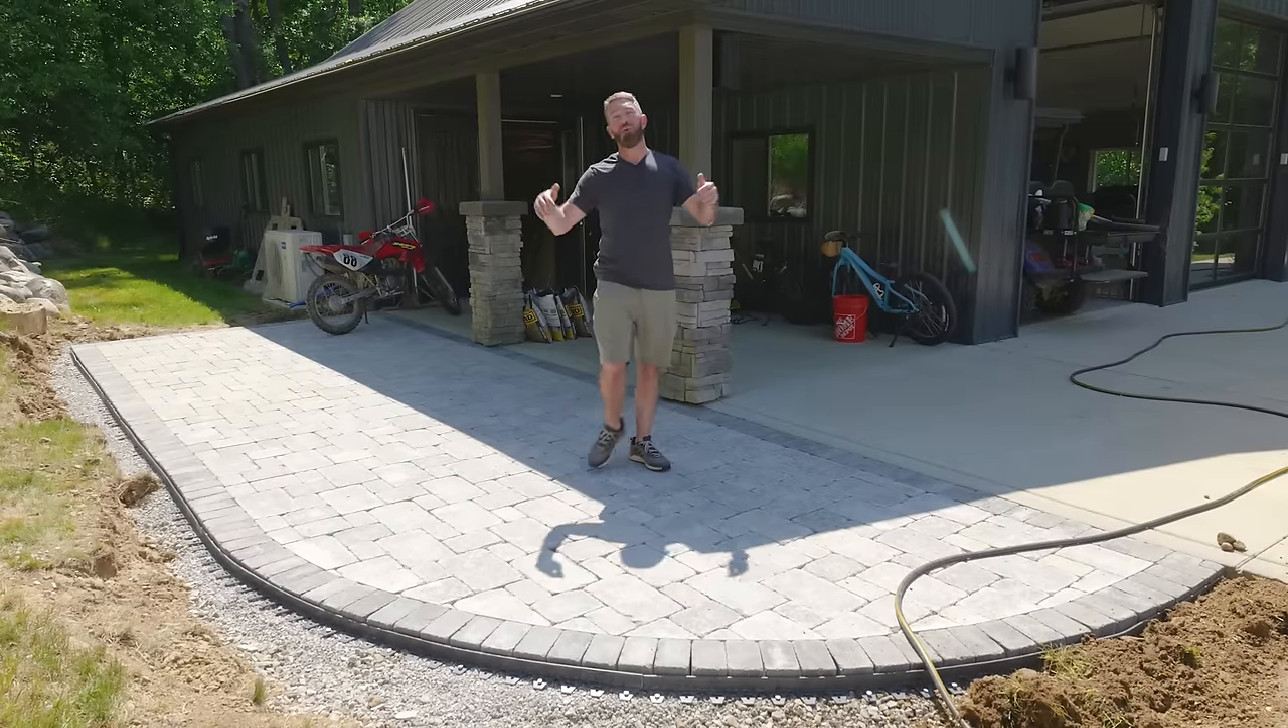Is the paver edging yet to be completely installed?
No.